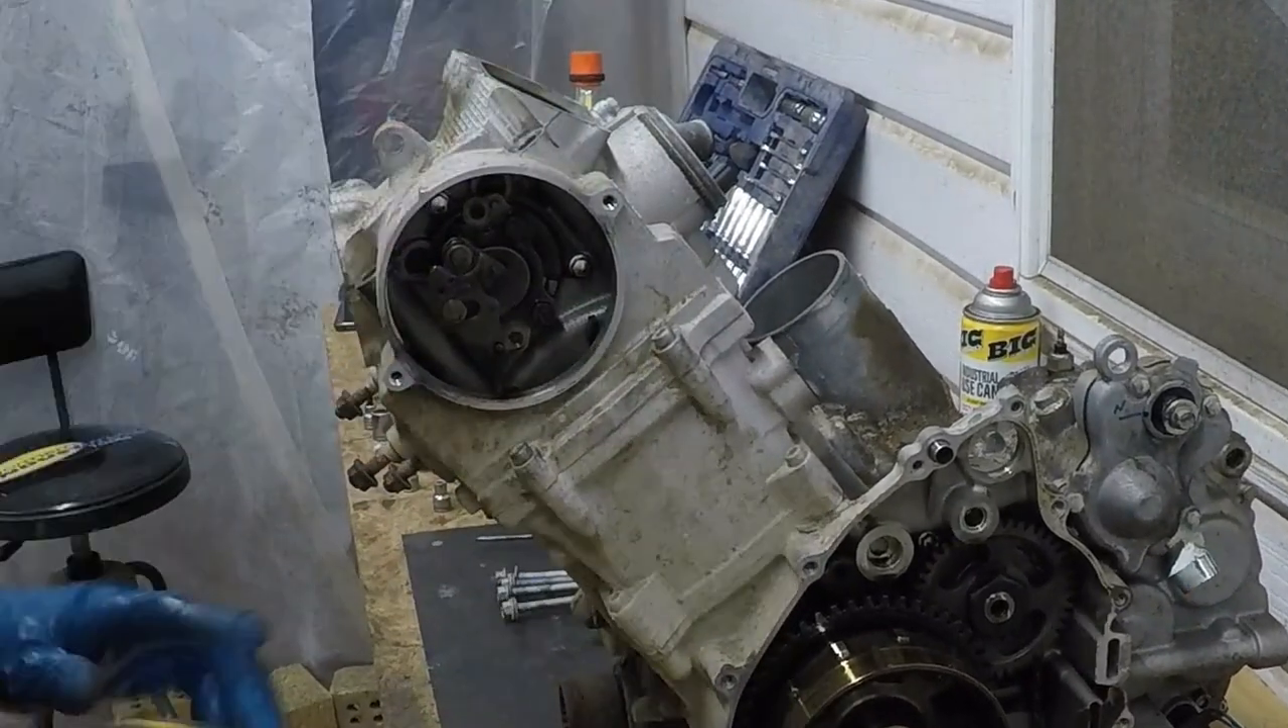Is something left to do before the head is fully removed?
Yes.